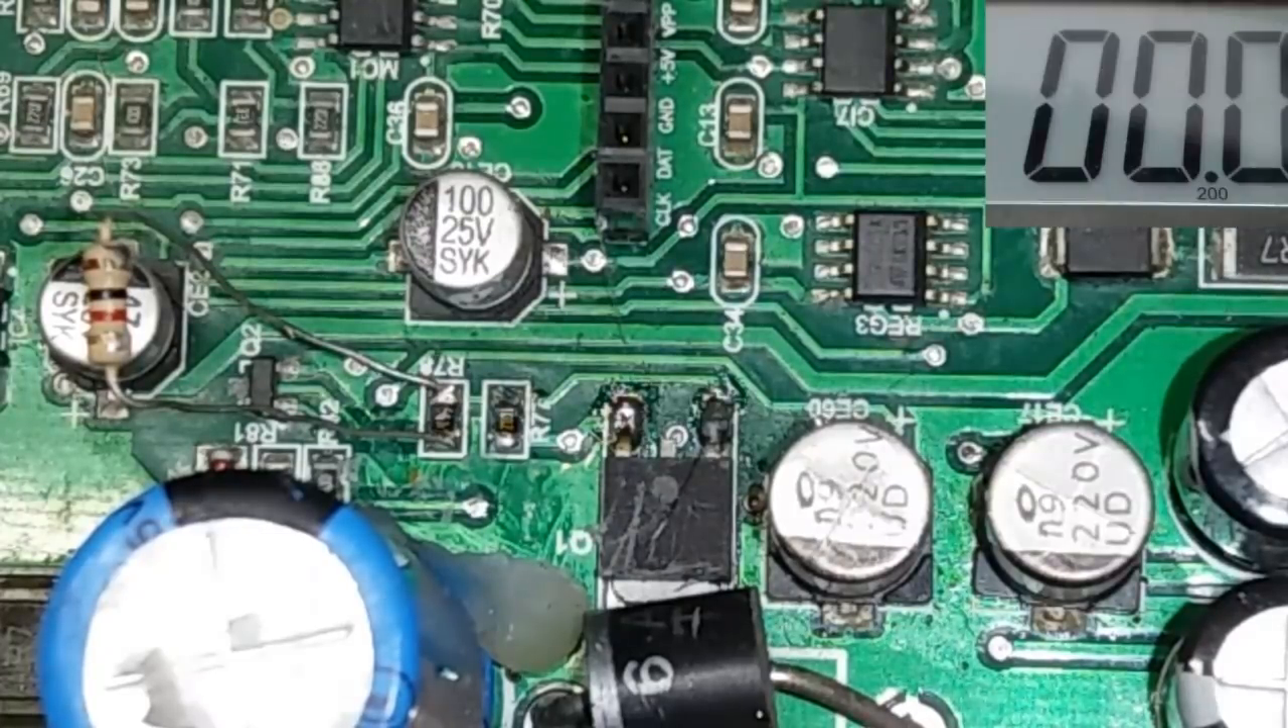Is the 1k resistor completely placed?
Yes.